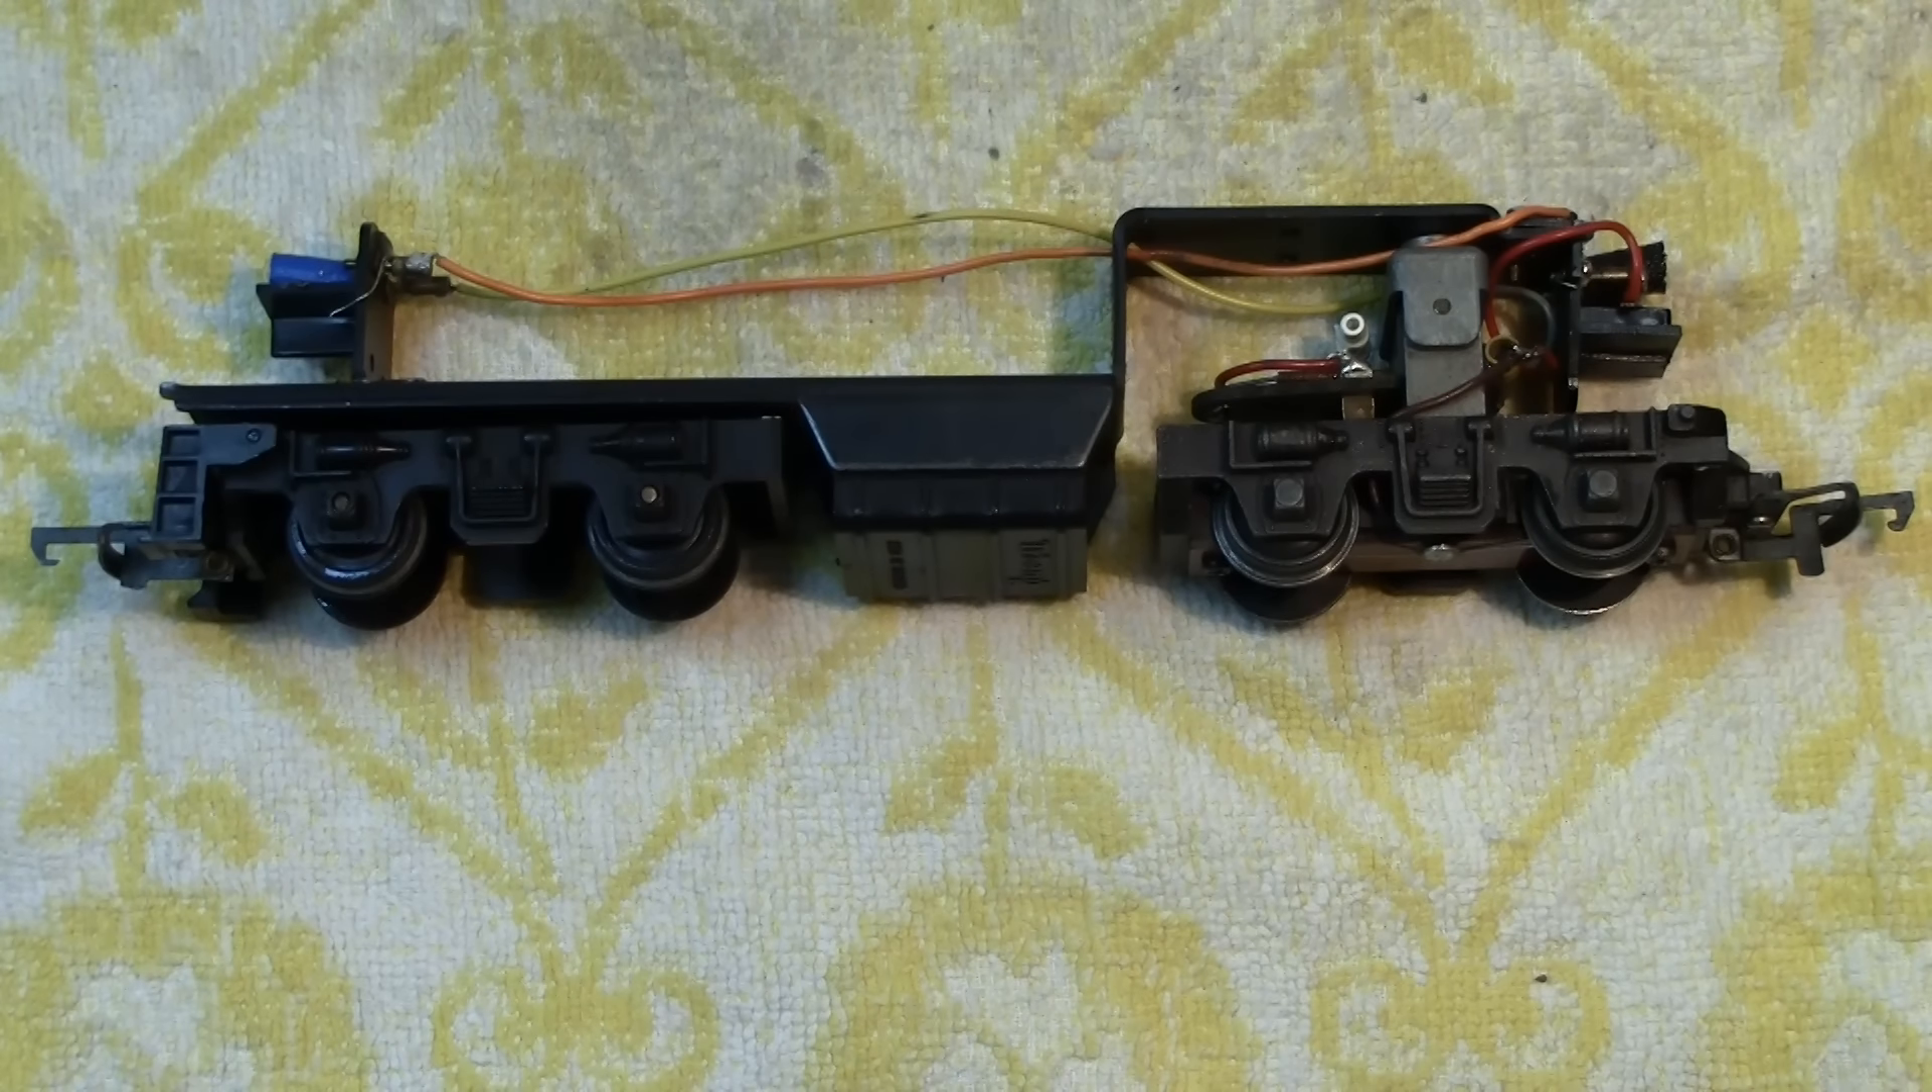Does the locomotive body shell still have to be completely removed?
No.